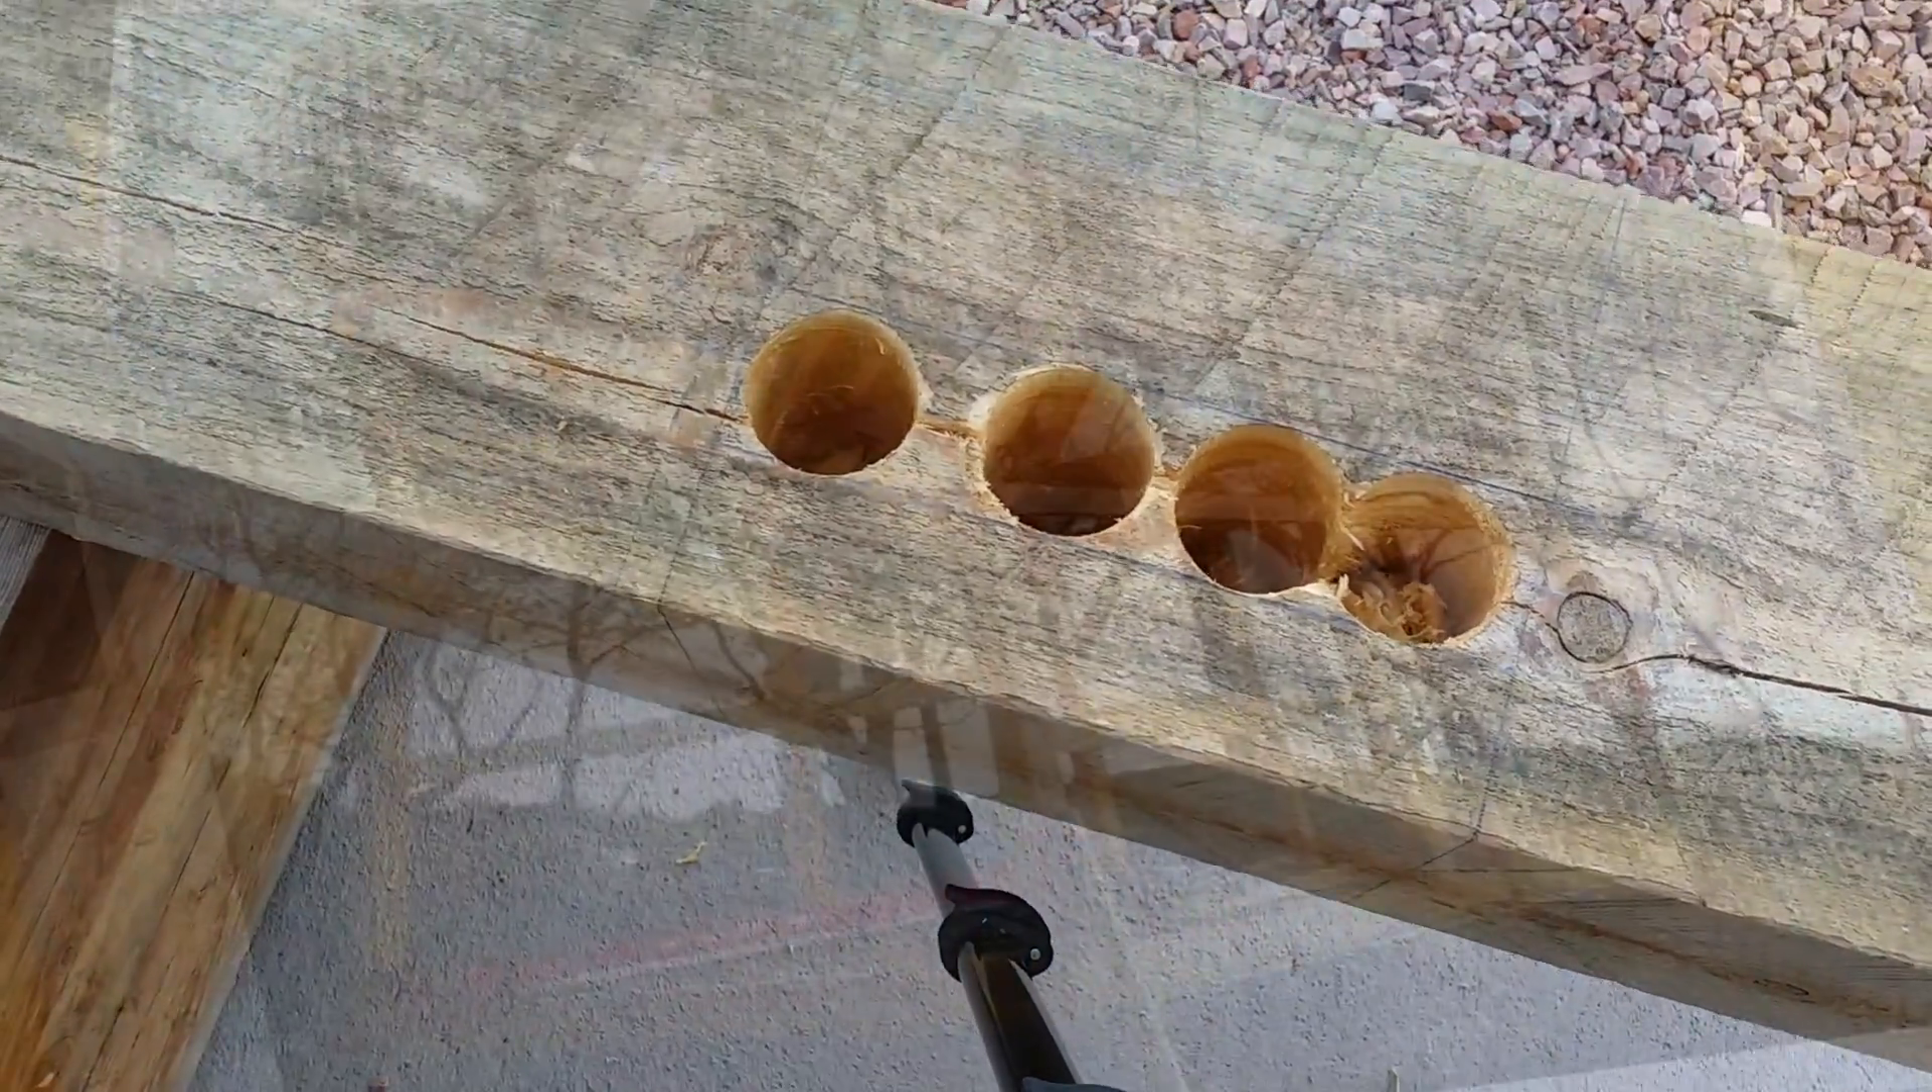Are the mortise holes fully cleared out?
No.